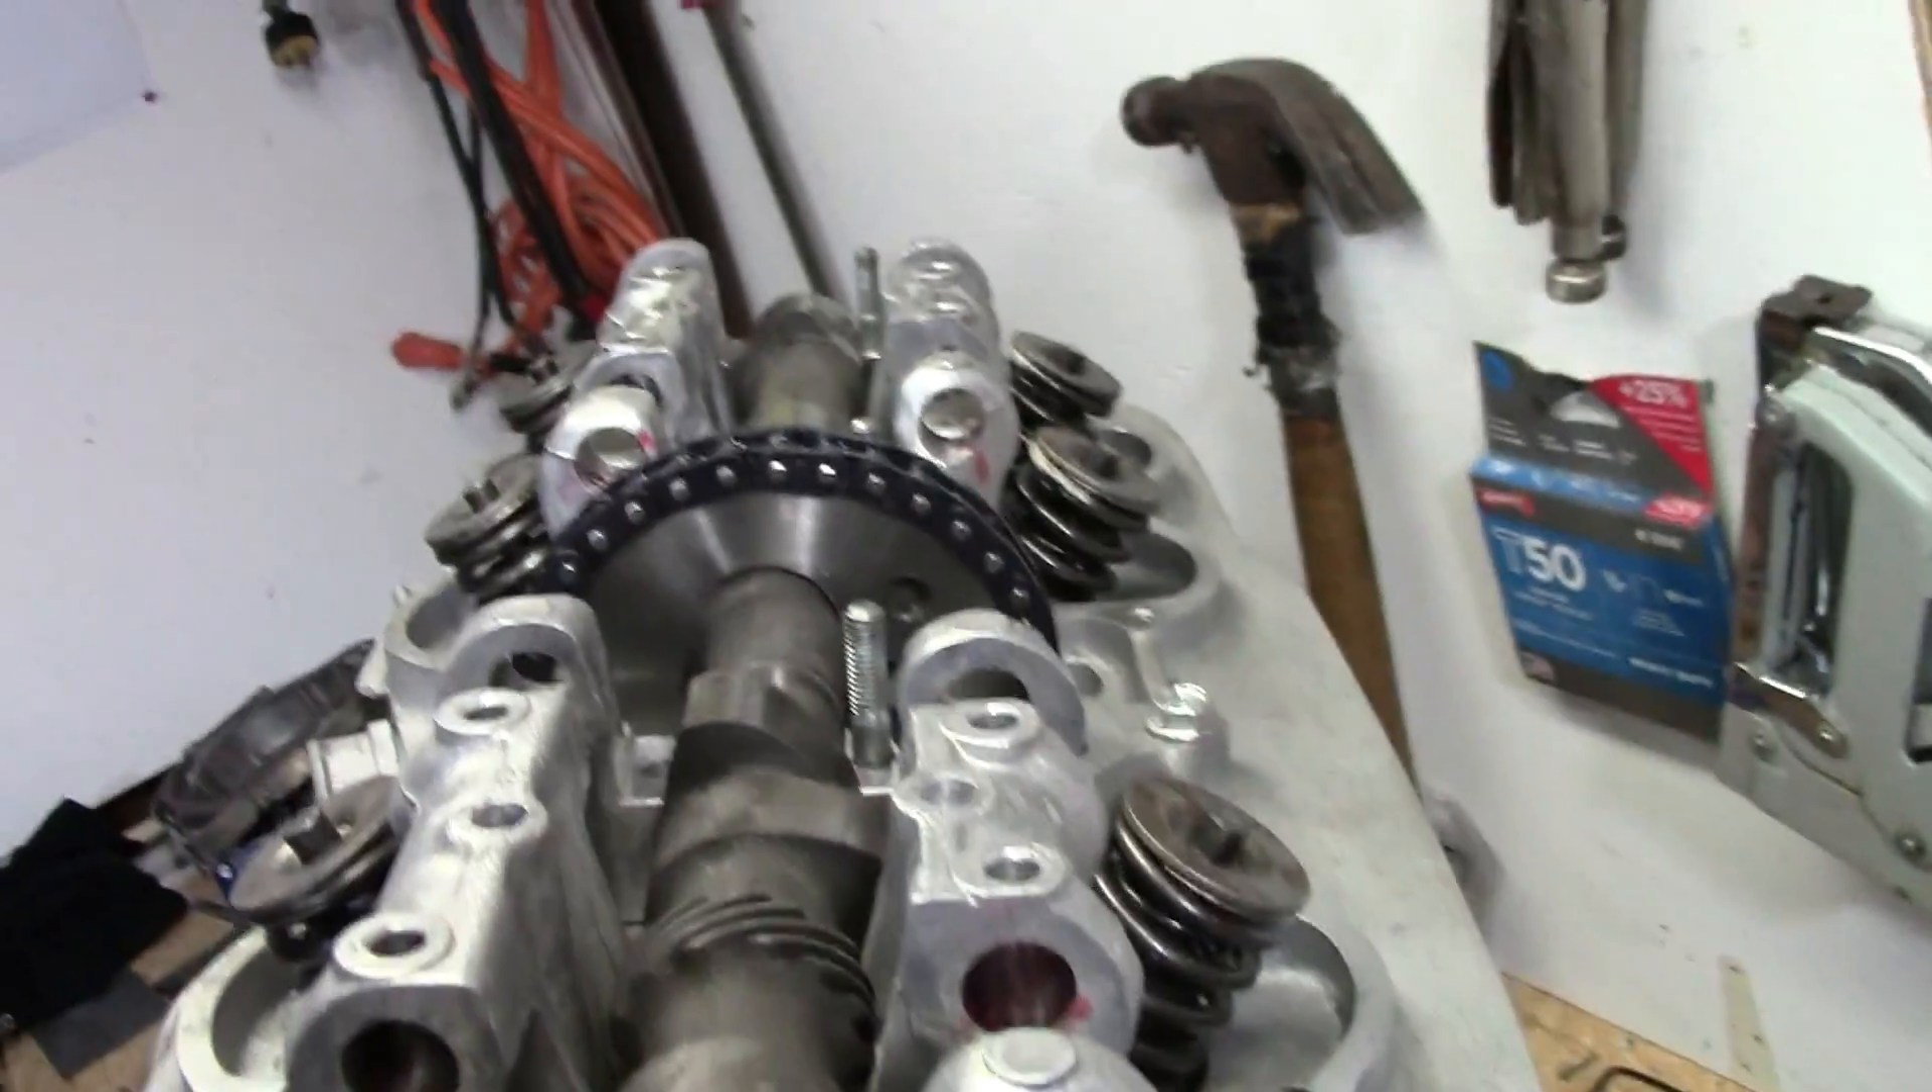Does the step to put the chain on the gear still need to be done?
No.